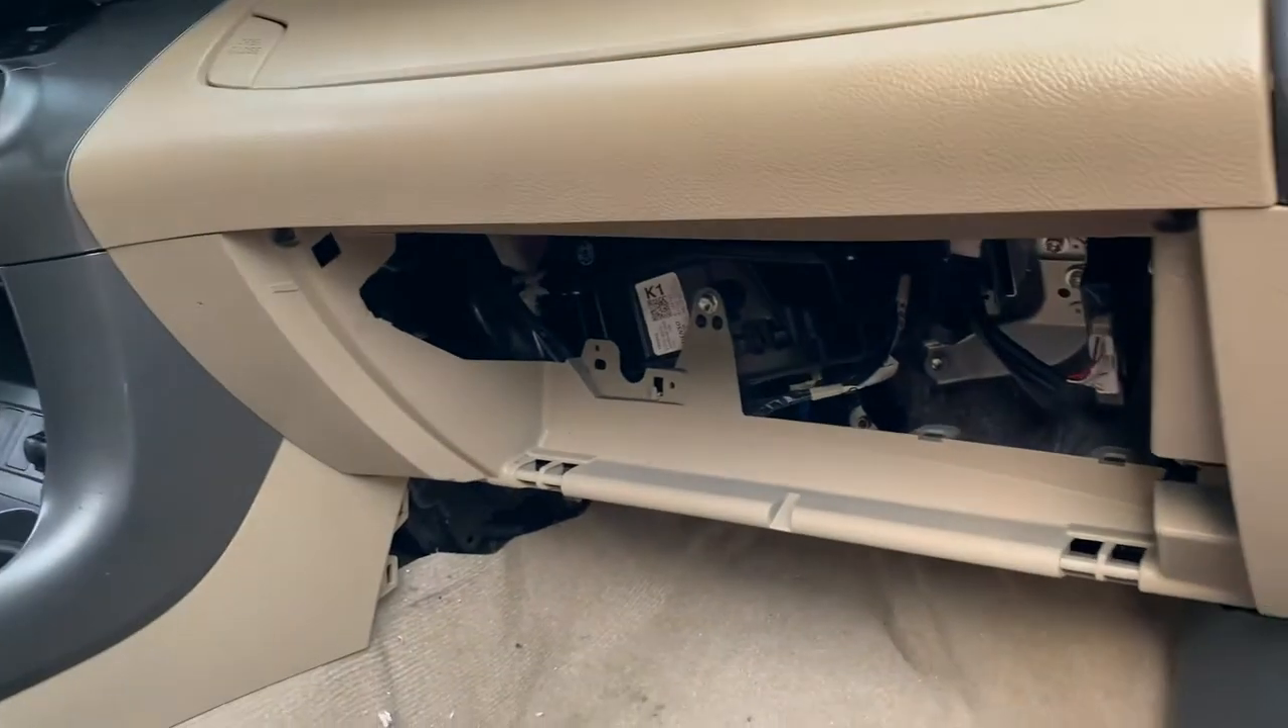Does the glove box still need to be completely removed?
No.